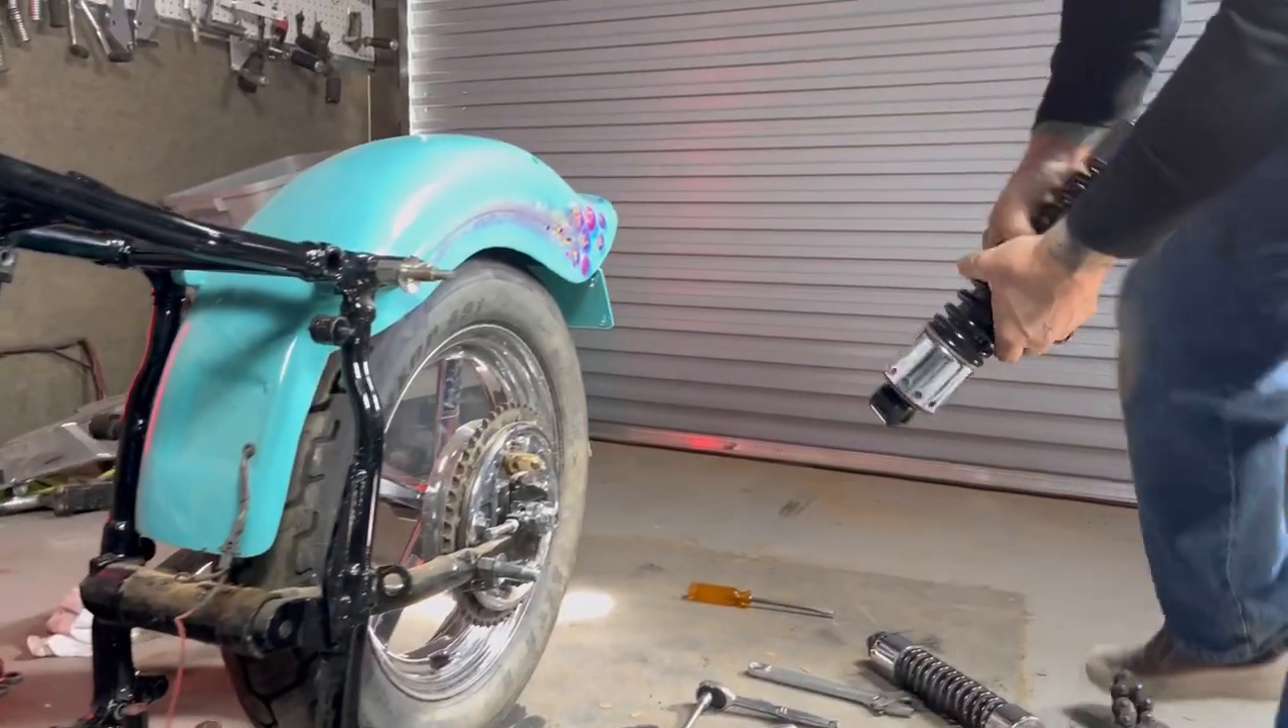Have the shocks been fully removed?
Yes.